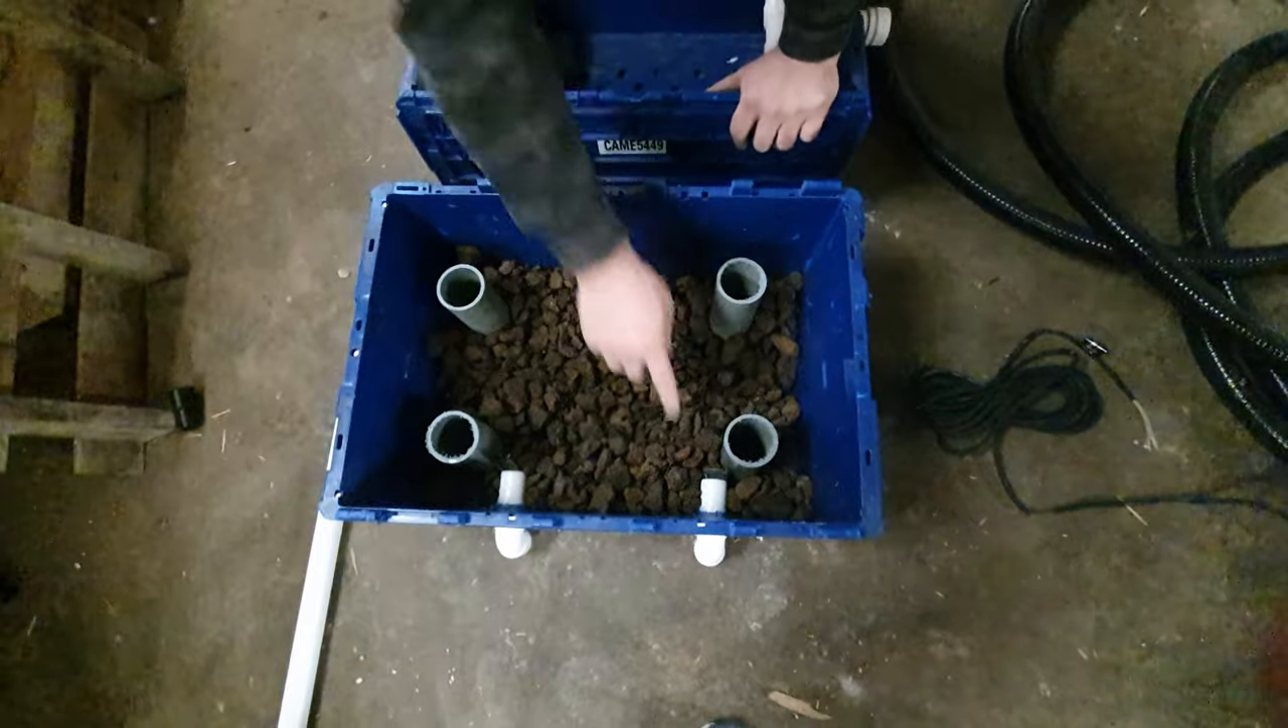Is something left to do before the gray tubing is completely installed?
No.